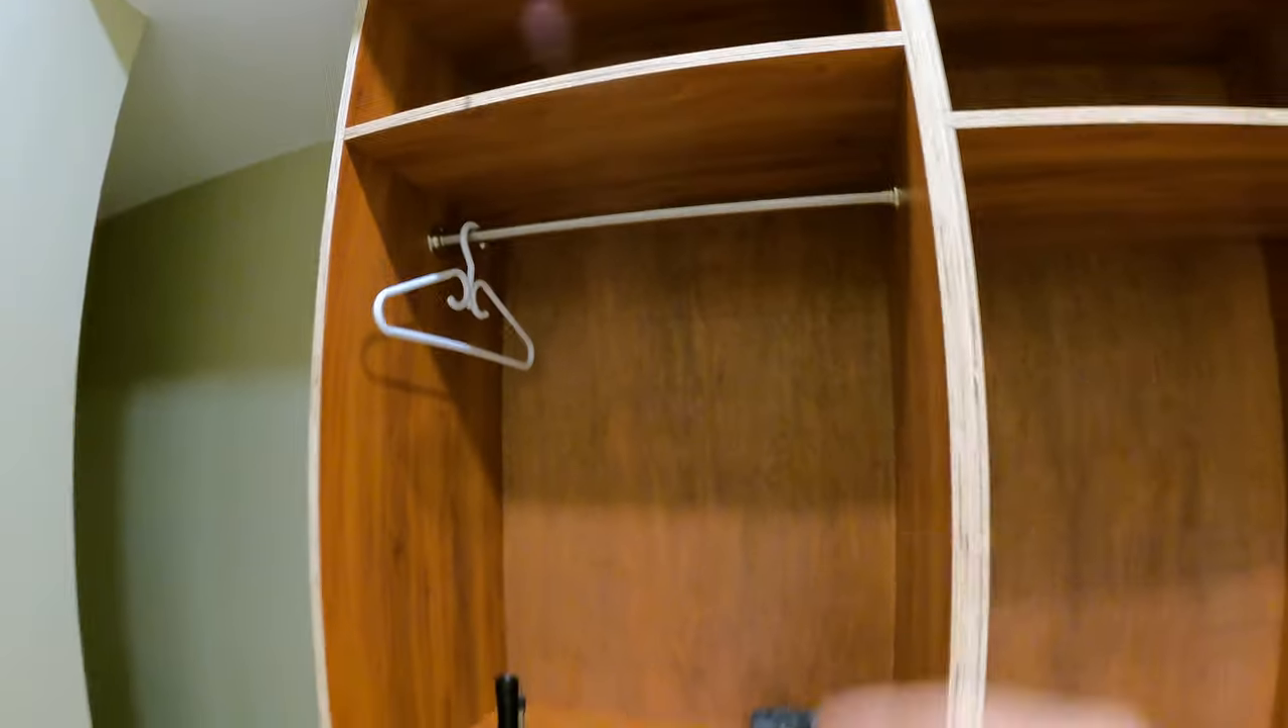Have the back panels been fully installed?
Yes.